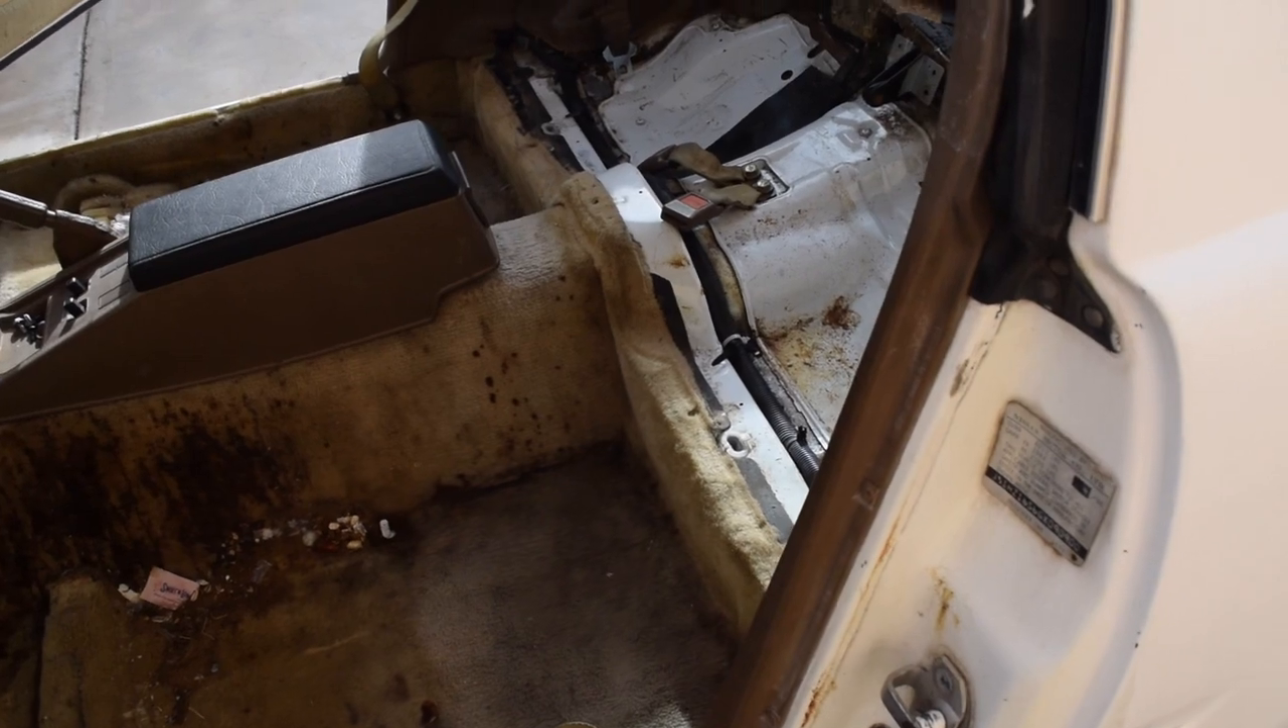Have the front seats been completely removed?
Yes.